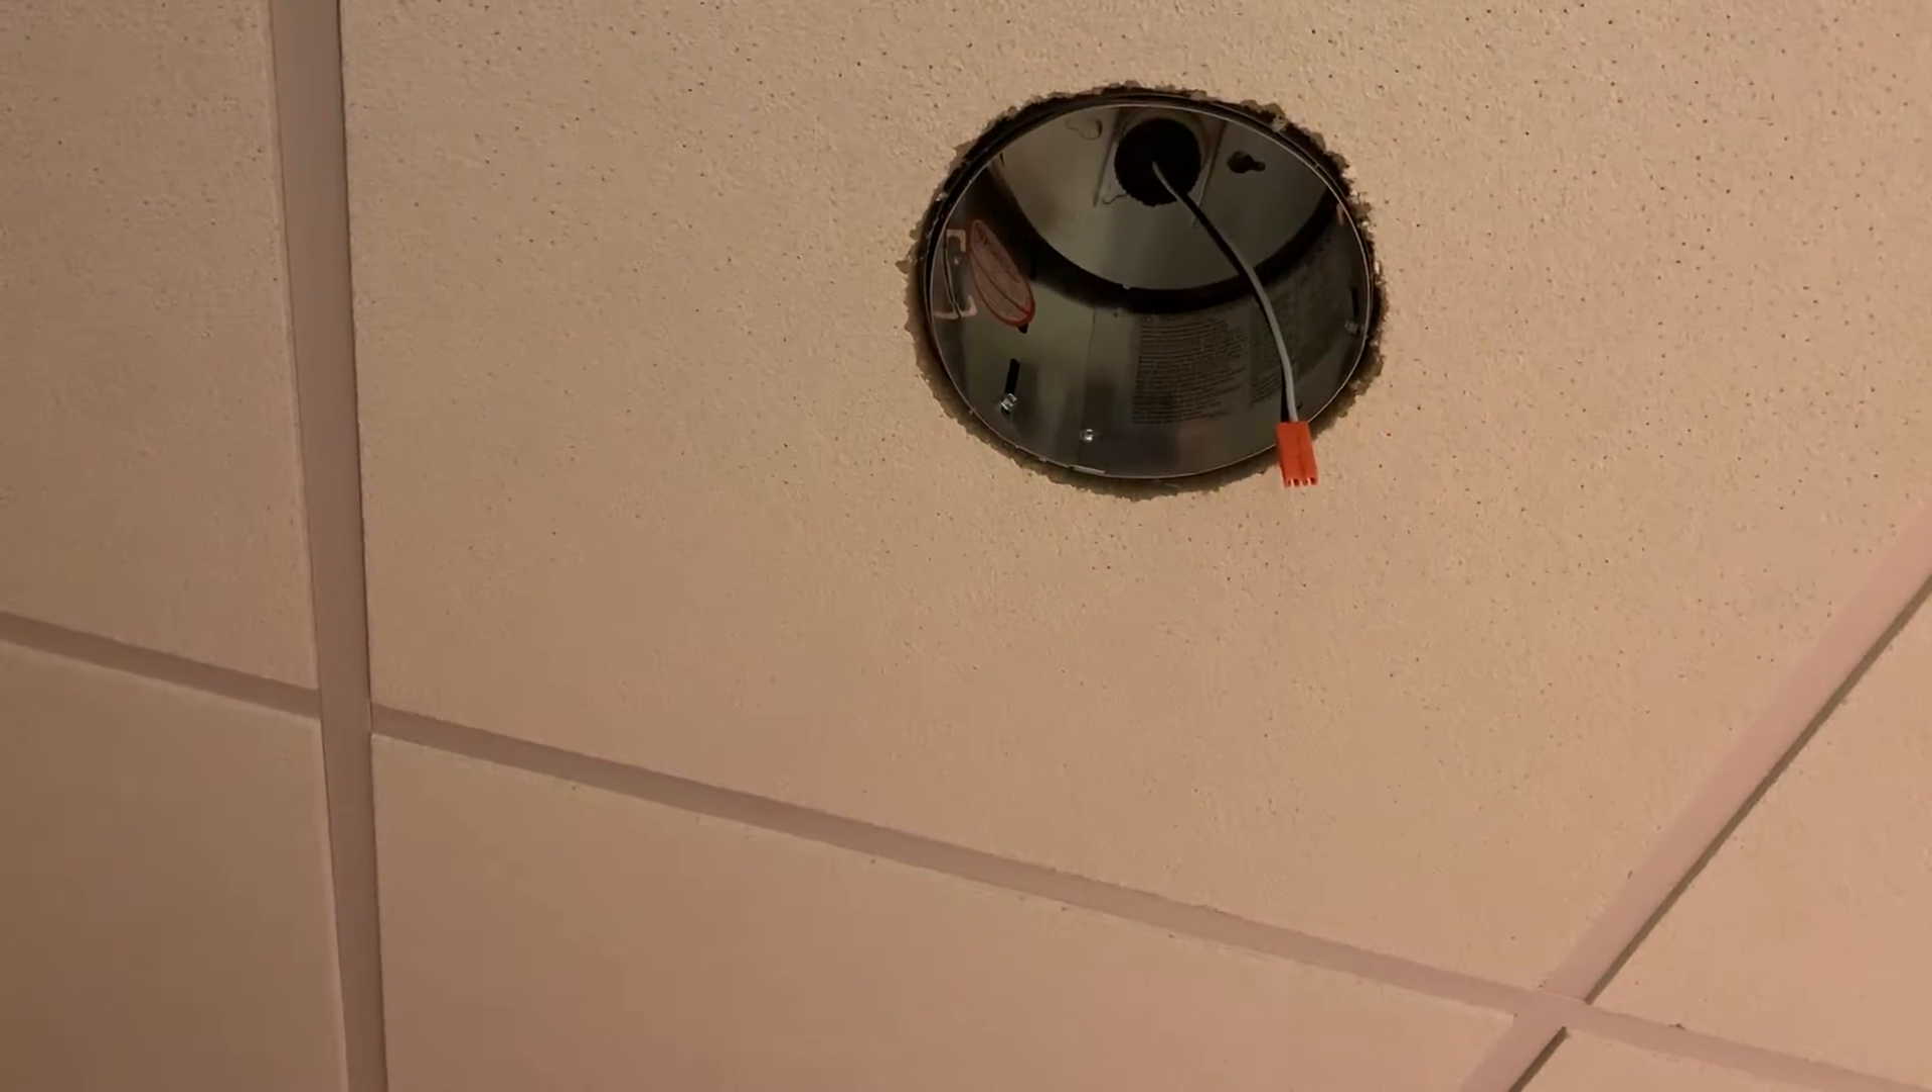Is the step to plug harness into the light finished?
No.